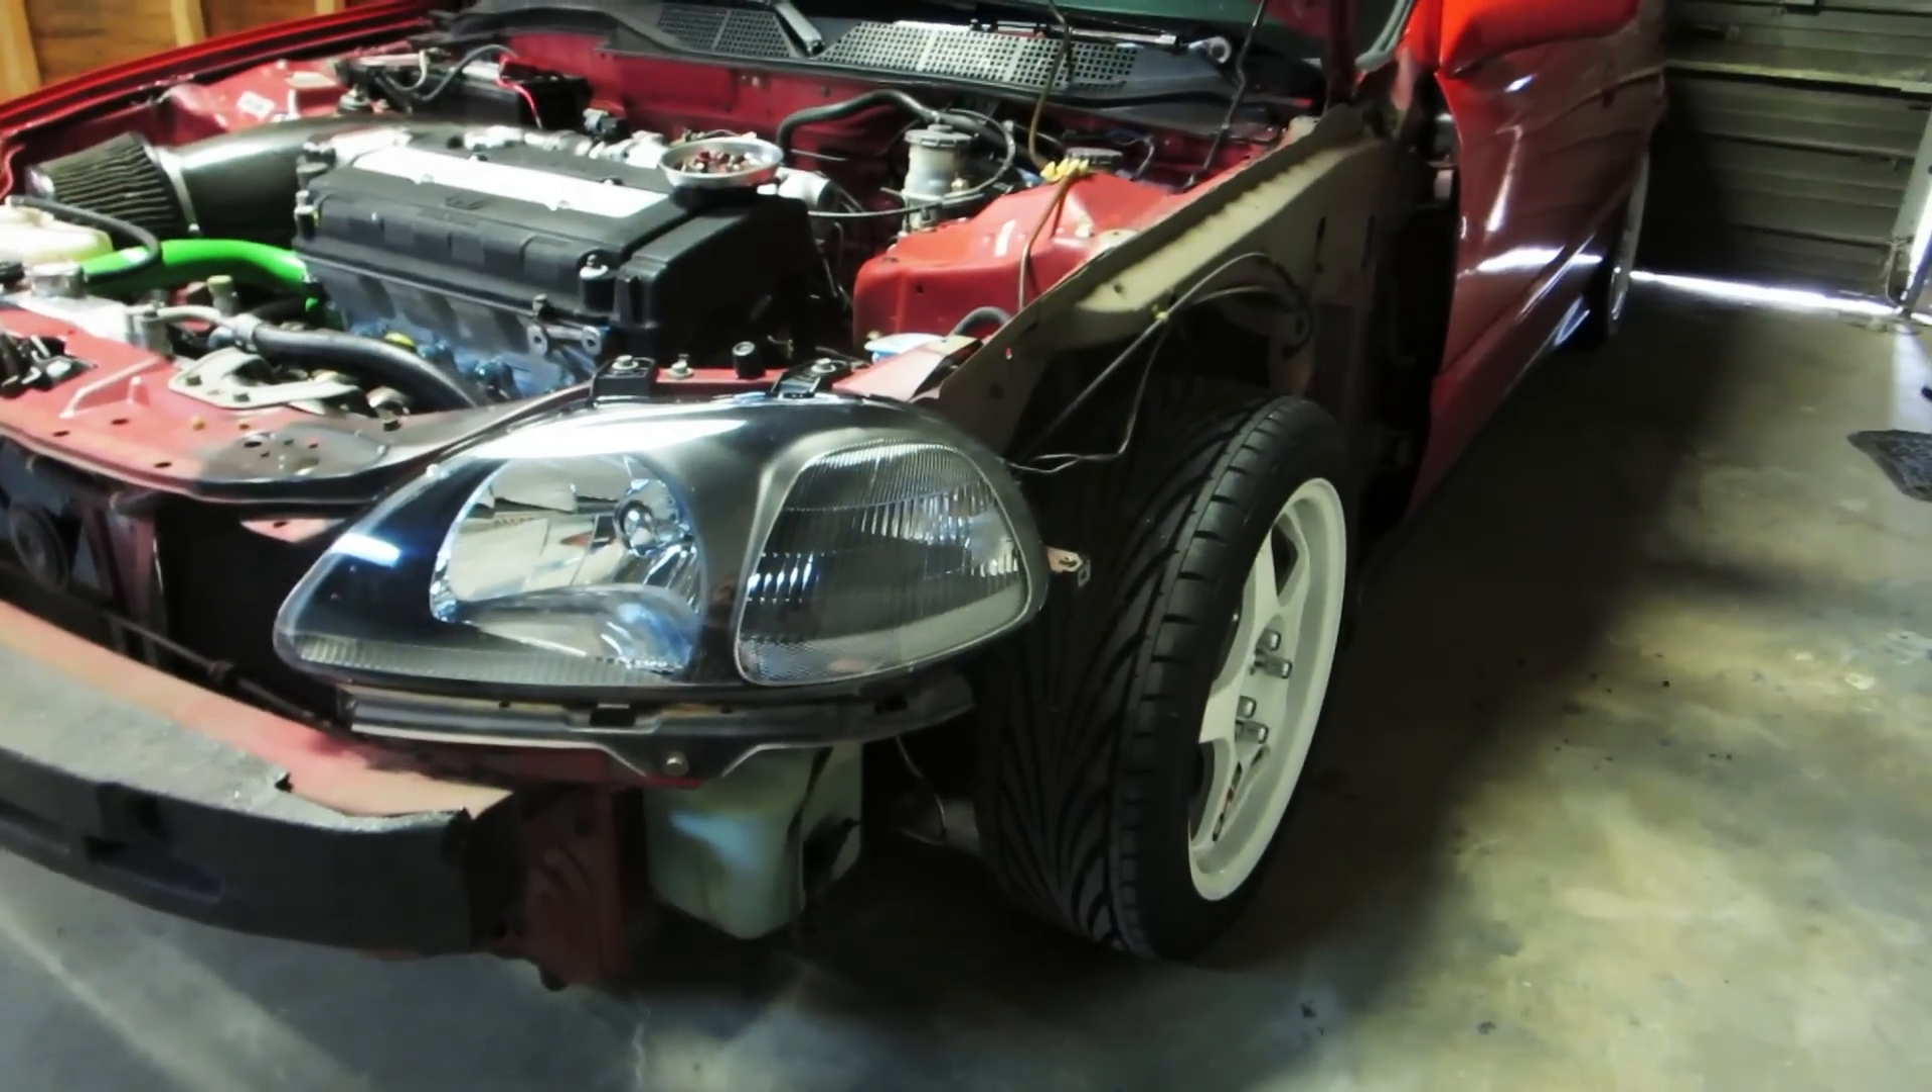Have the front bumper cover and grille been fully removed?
Yes.